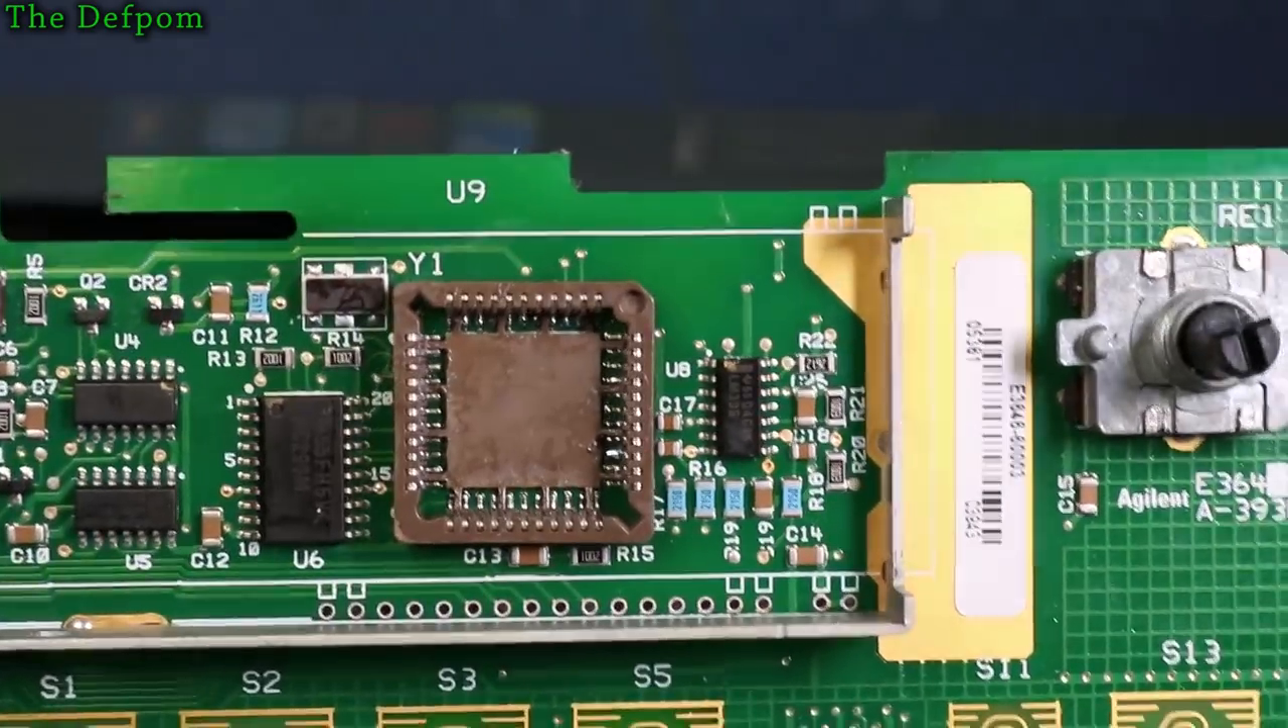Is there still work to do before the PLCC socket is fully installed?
No.